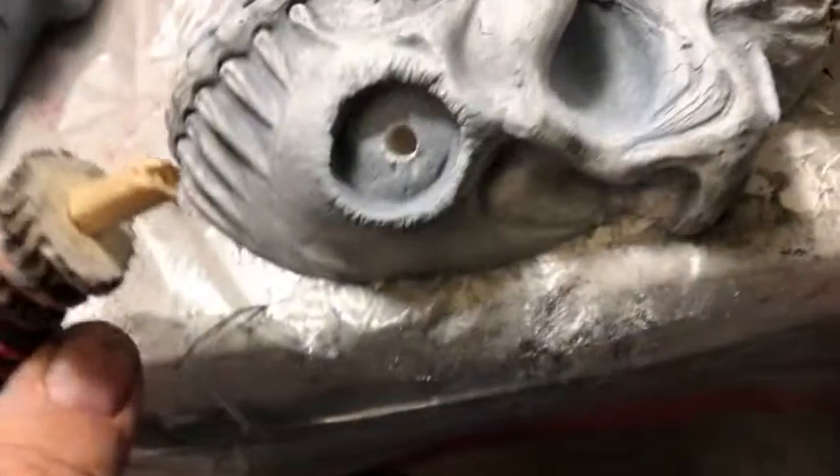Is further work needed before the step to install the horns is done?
Yes.